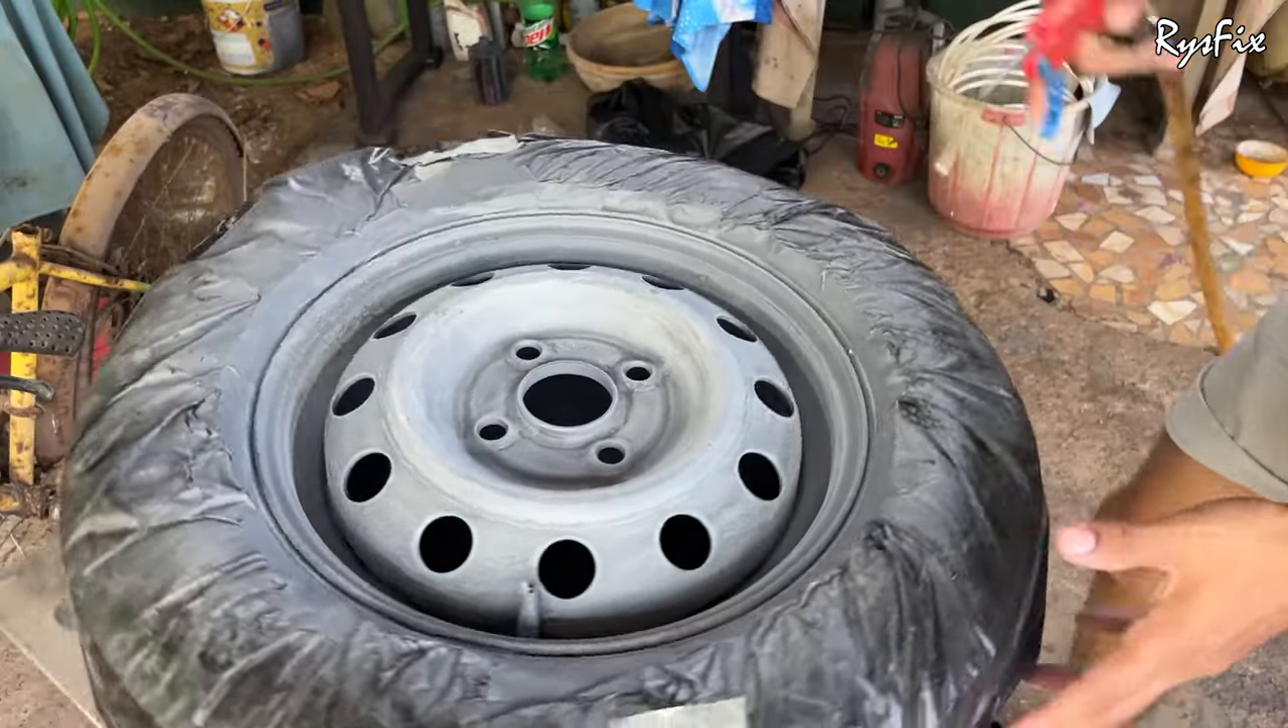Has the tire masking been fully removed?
No.